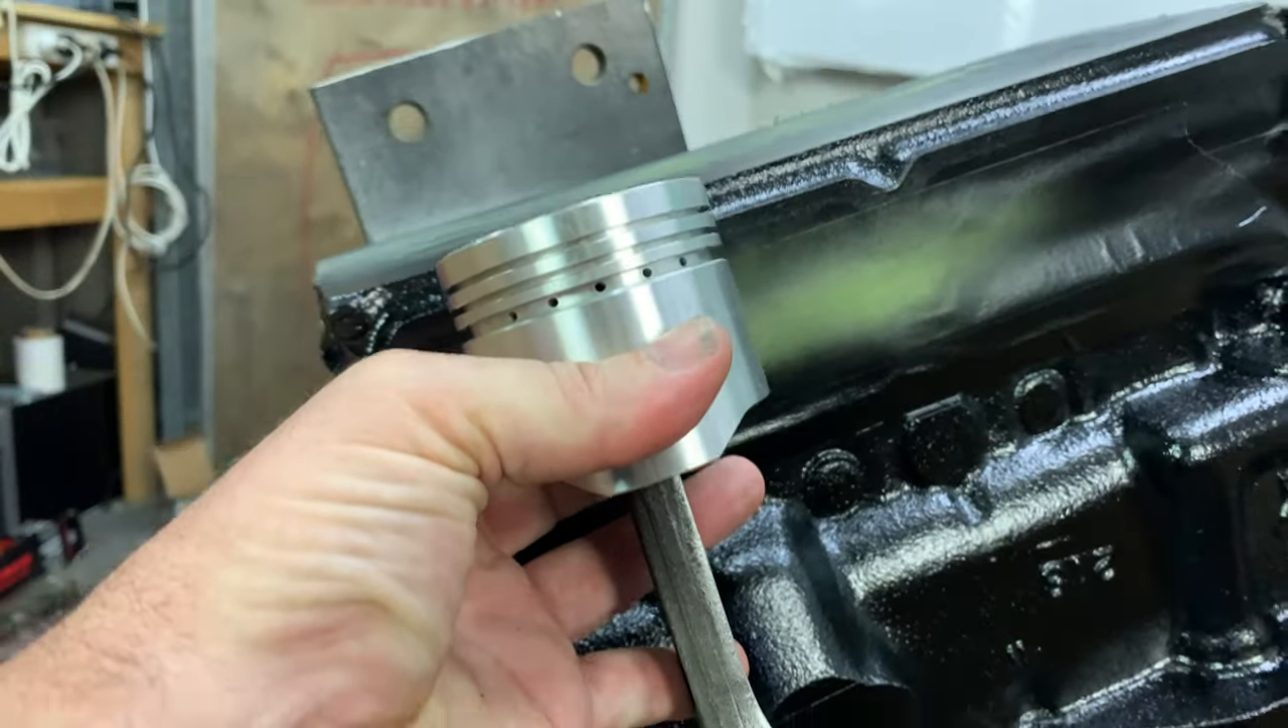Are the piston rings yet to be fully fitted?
Yes.